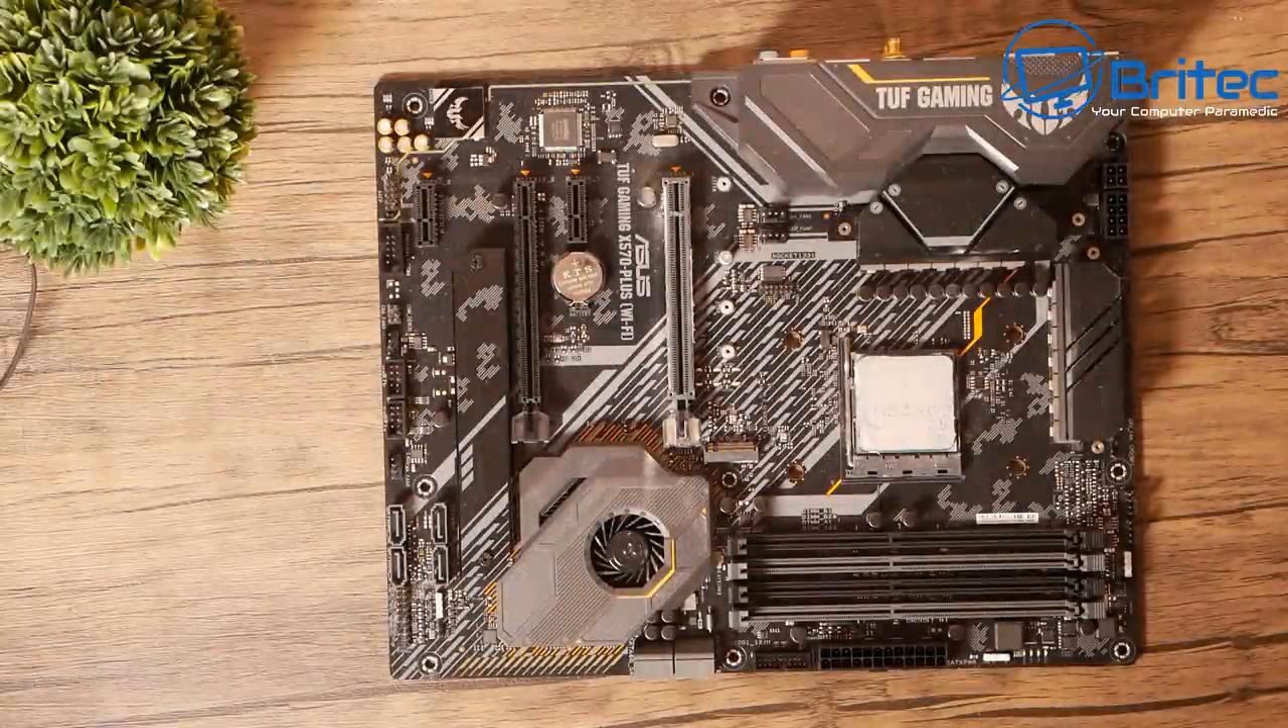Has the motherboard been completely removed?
Yes.